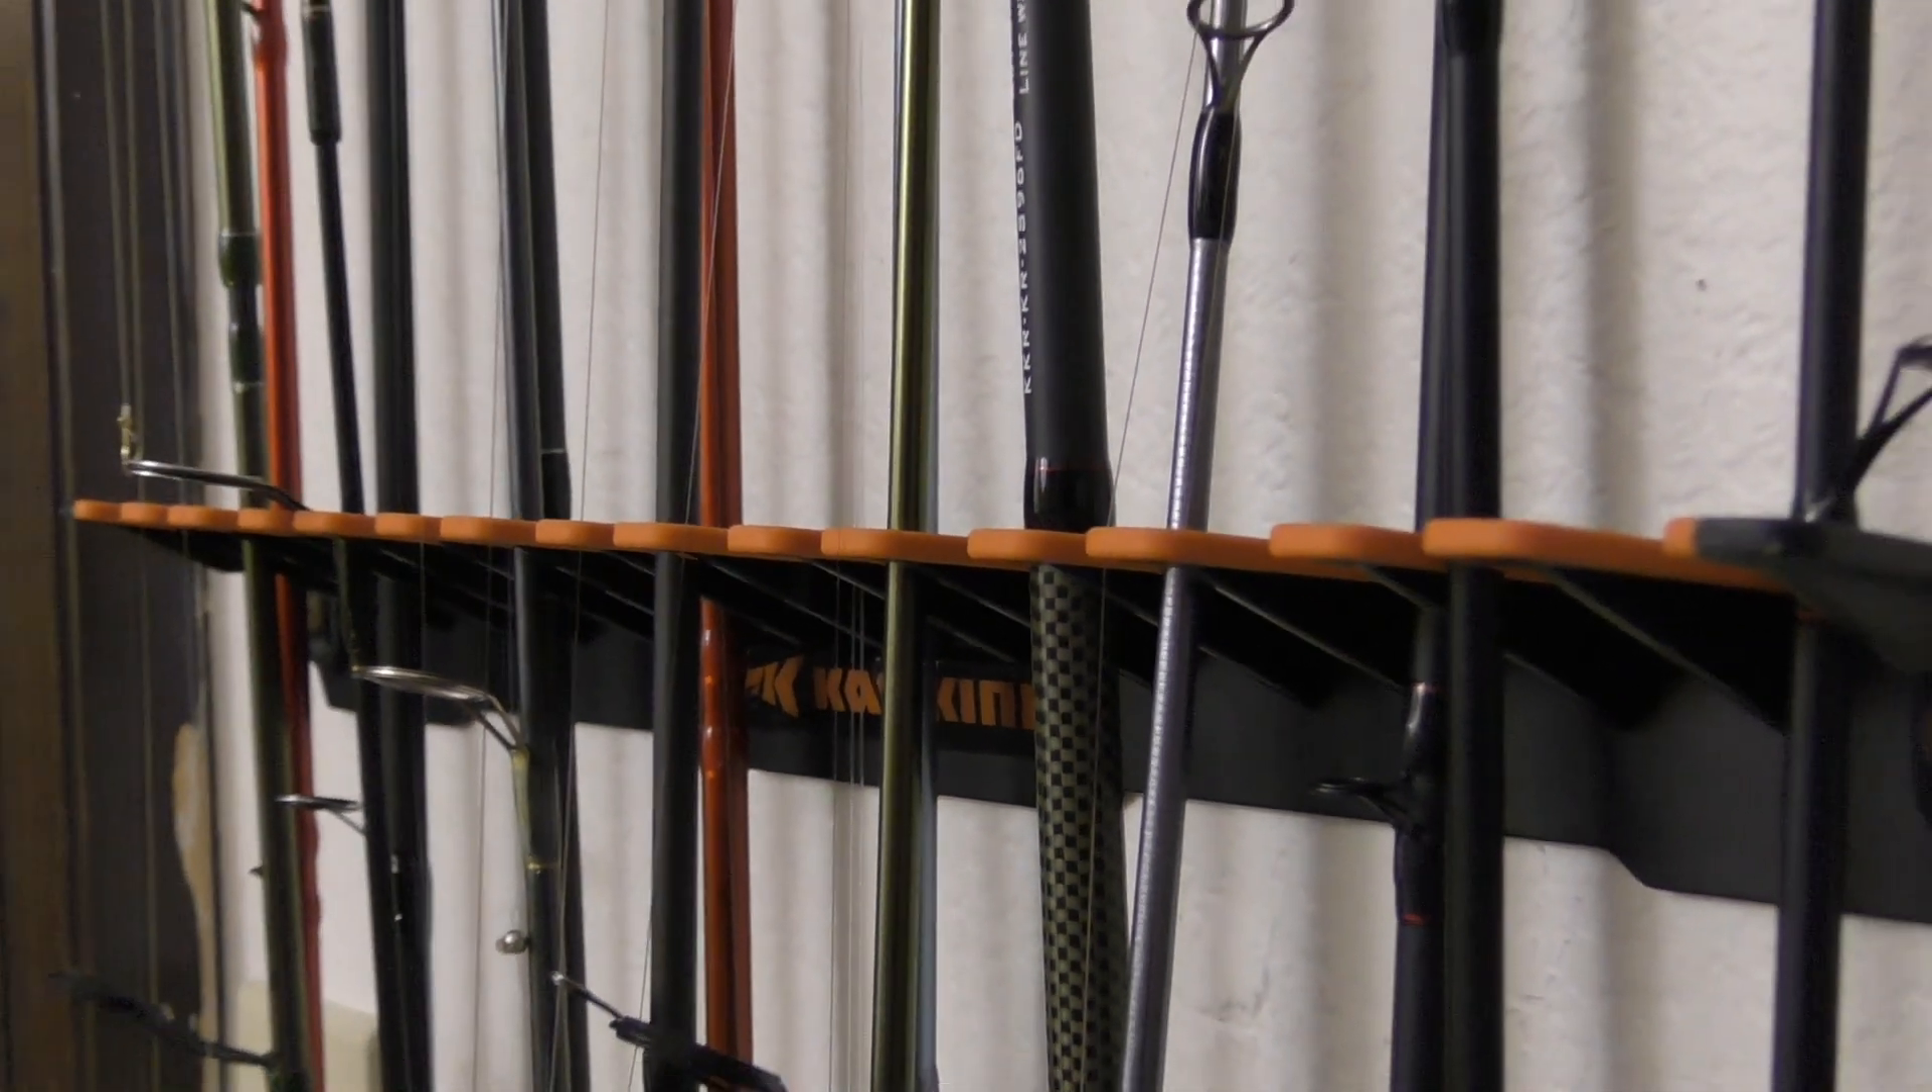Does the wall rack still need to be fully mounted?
No.